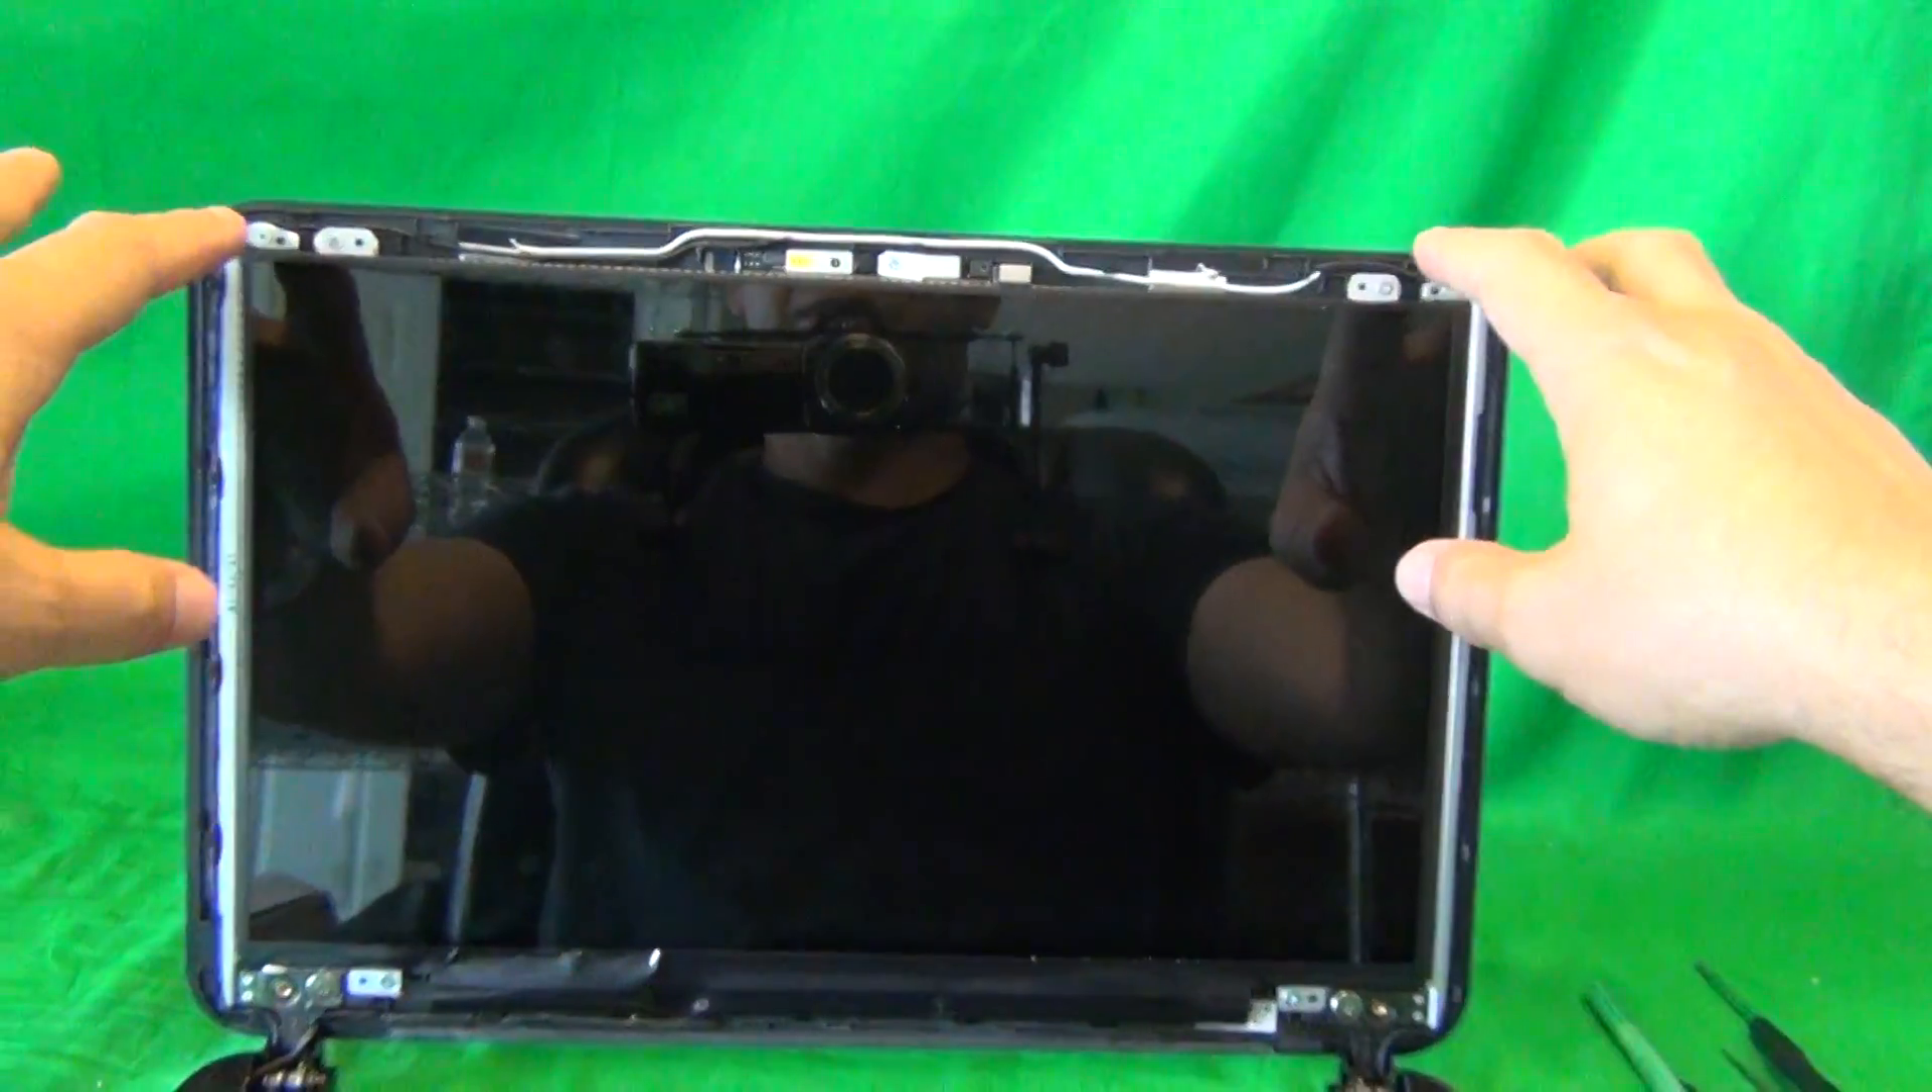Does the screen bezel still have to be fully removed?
No.